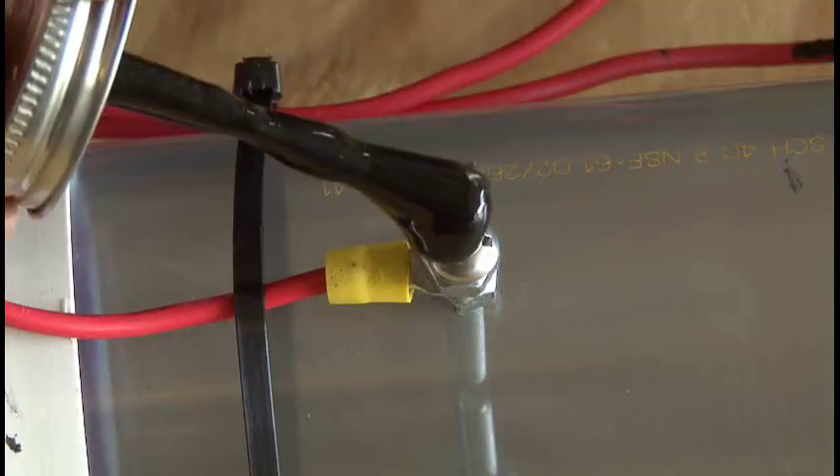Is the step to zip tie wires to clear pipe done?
Yes.